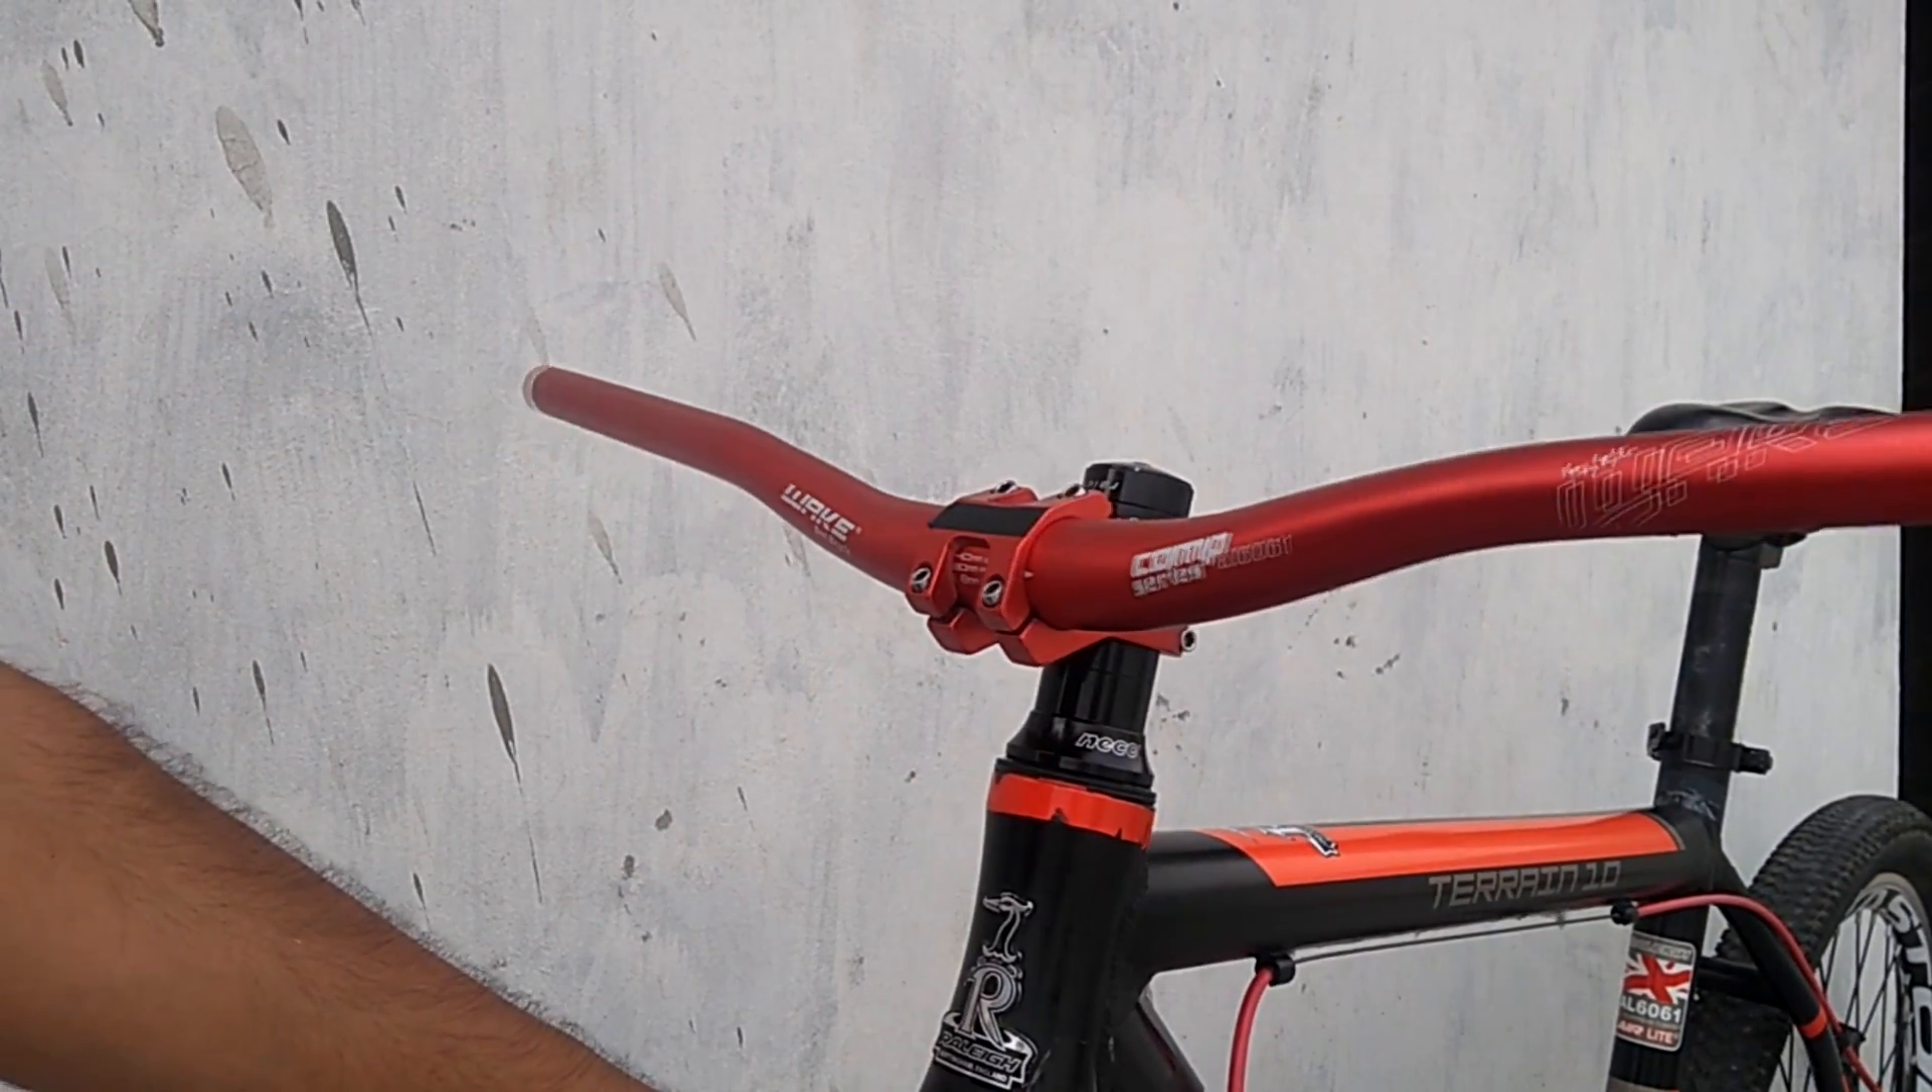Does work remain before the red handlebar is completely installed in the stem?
No.